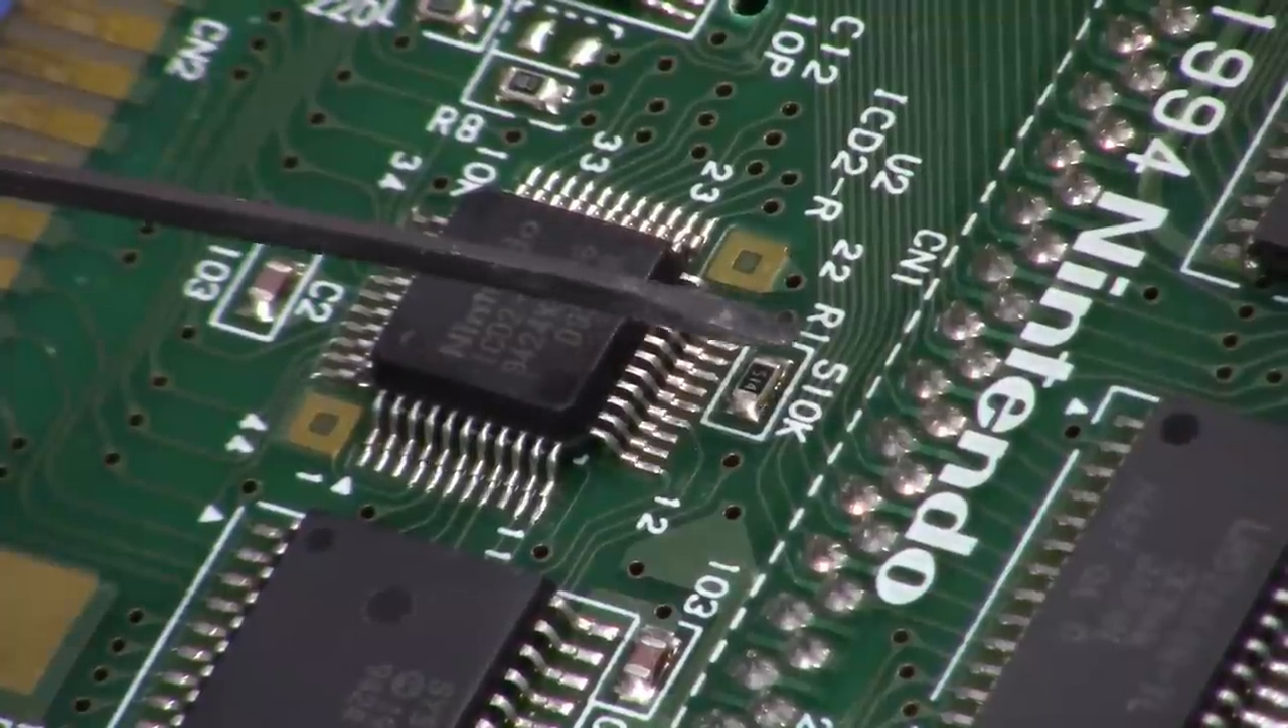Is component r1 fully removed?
No.